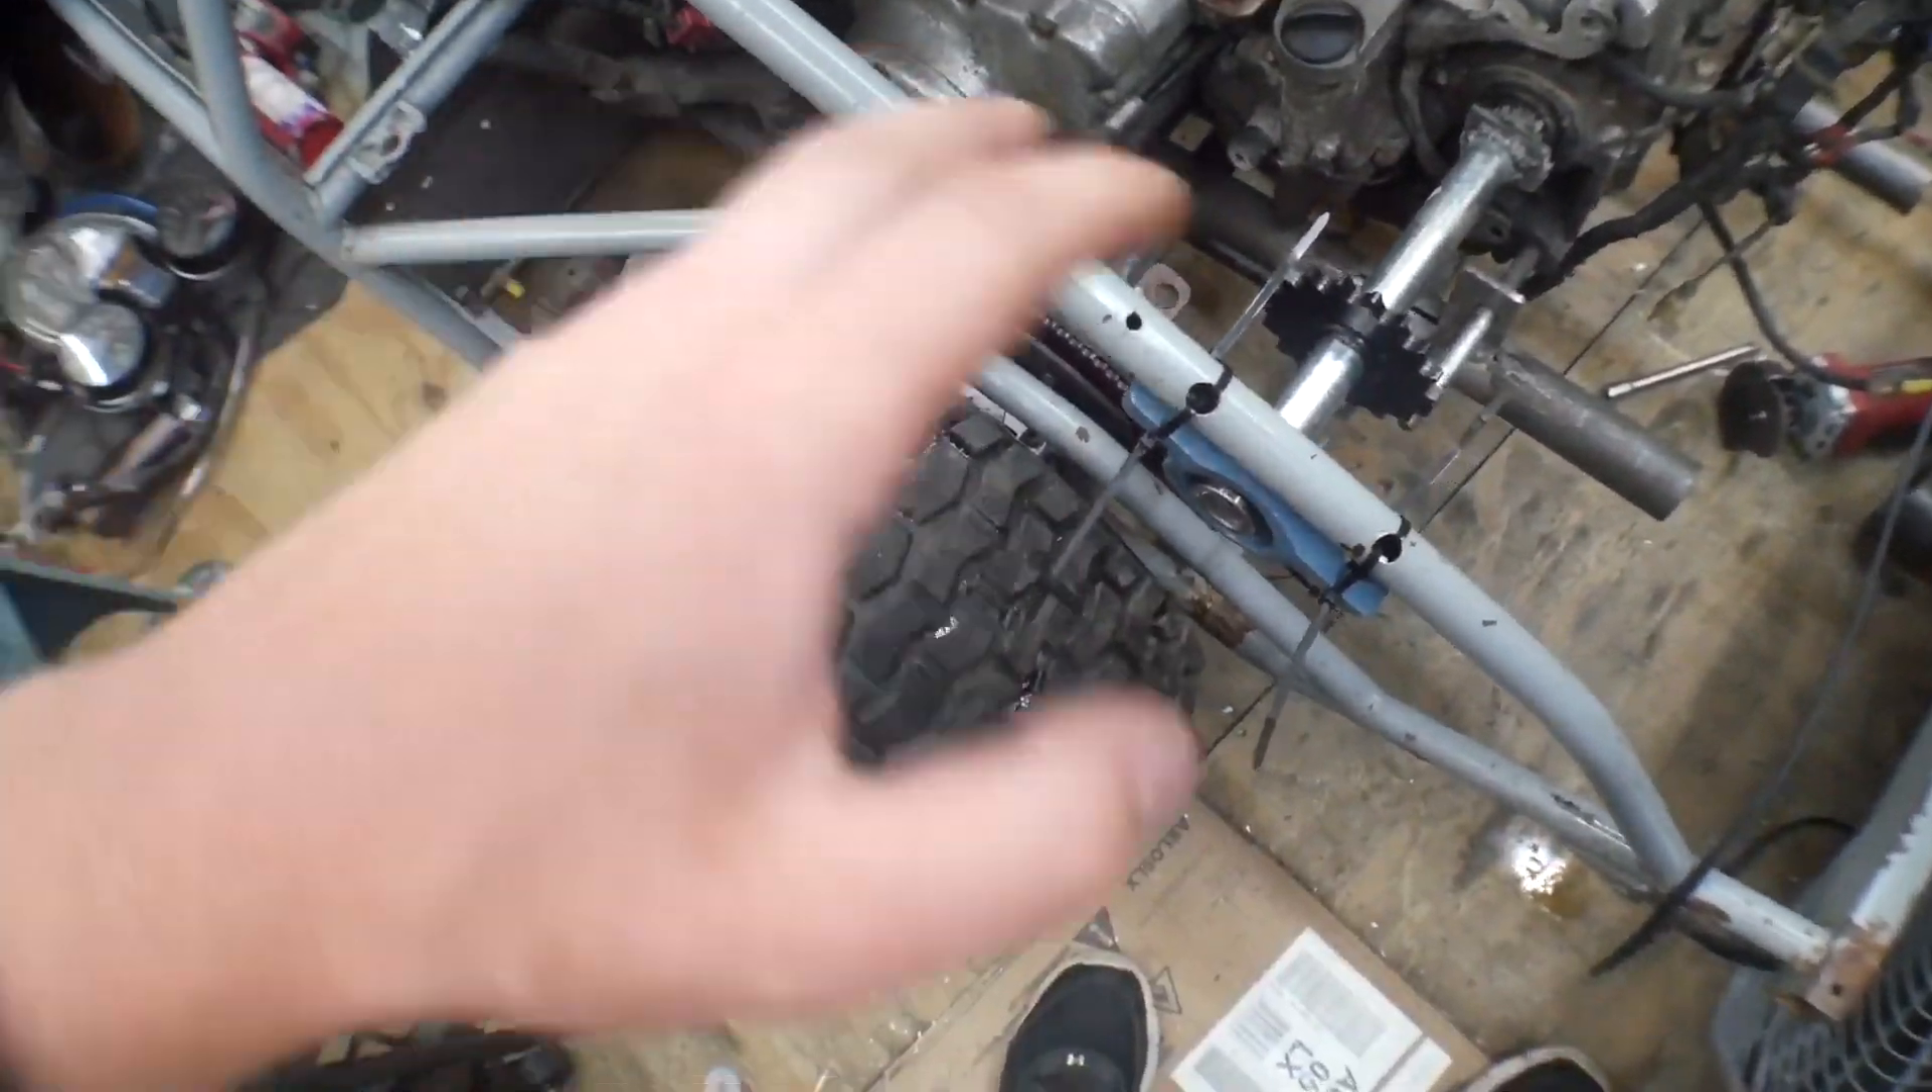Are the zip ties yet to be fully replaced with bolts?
Yes.